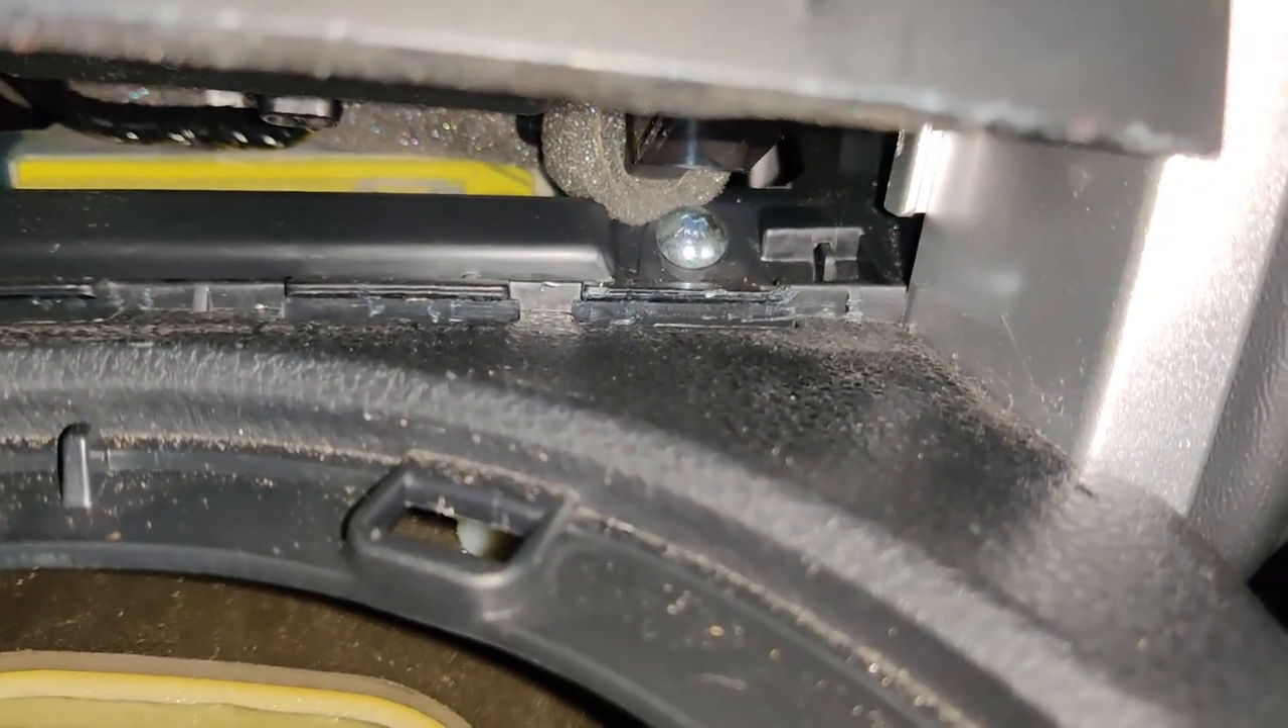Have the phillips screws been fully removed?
No.